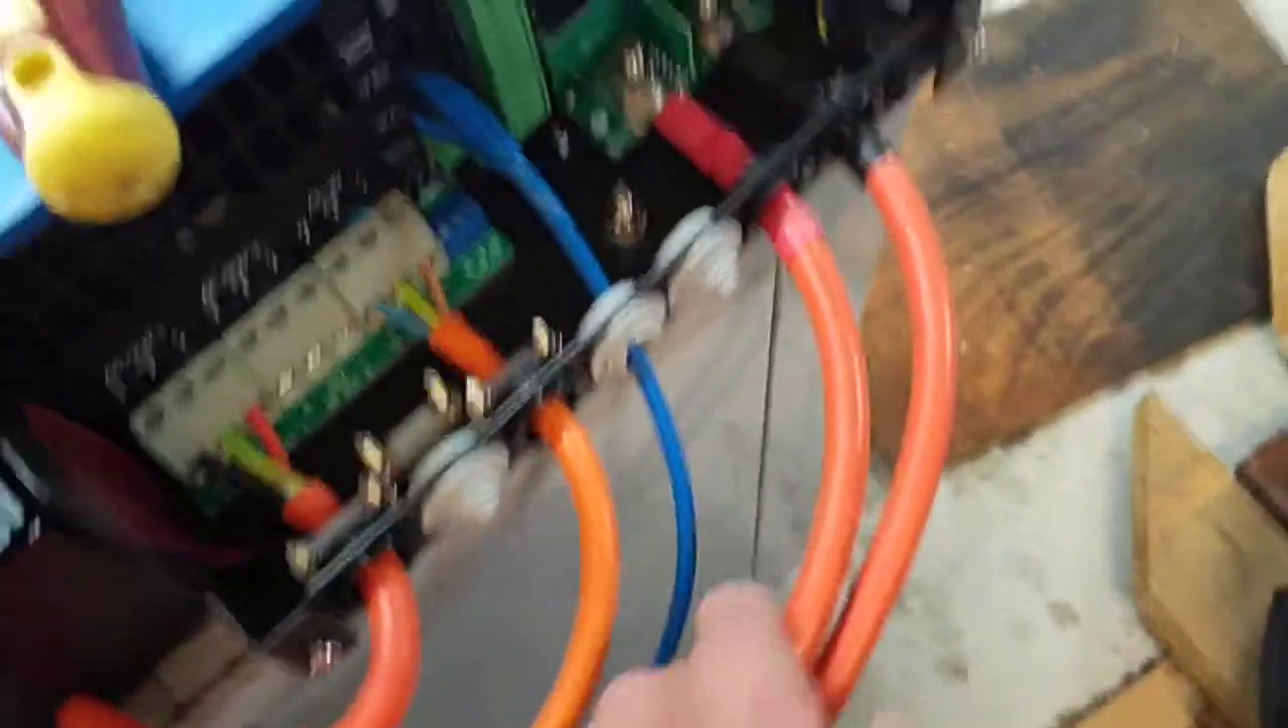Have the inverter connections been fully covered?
No.